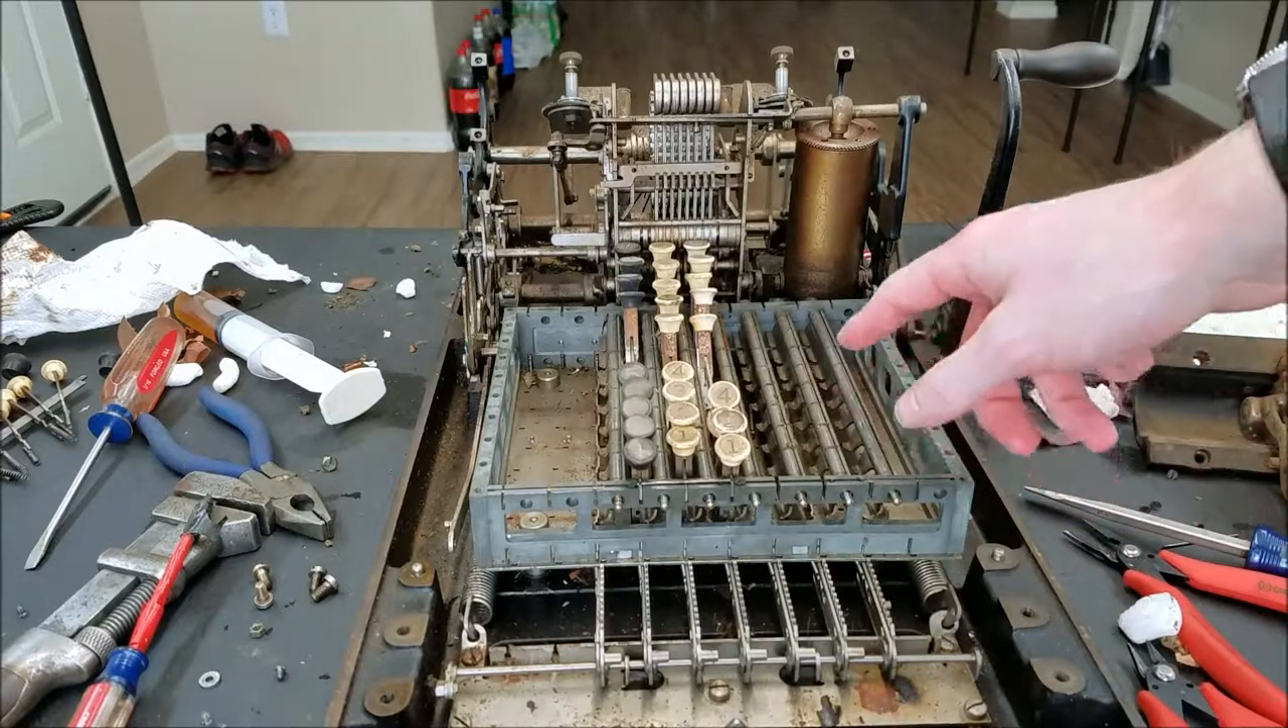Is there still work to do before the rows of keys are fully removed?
Yes.